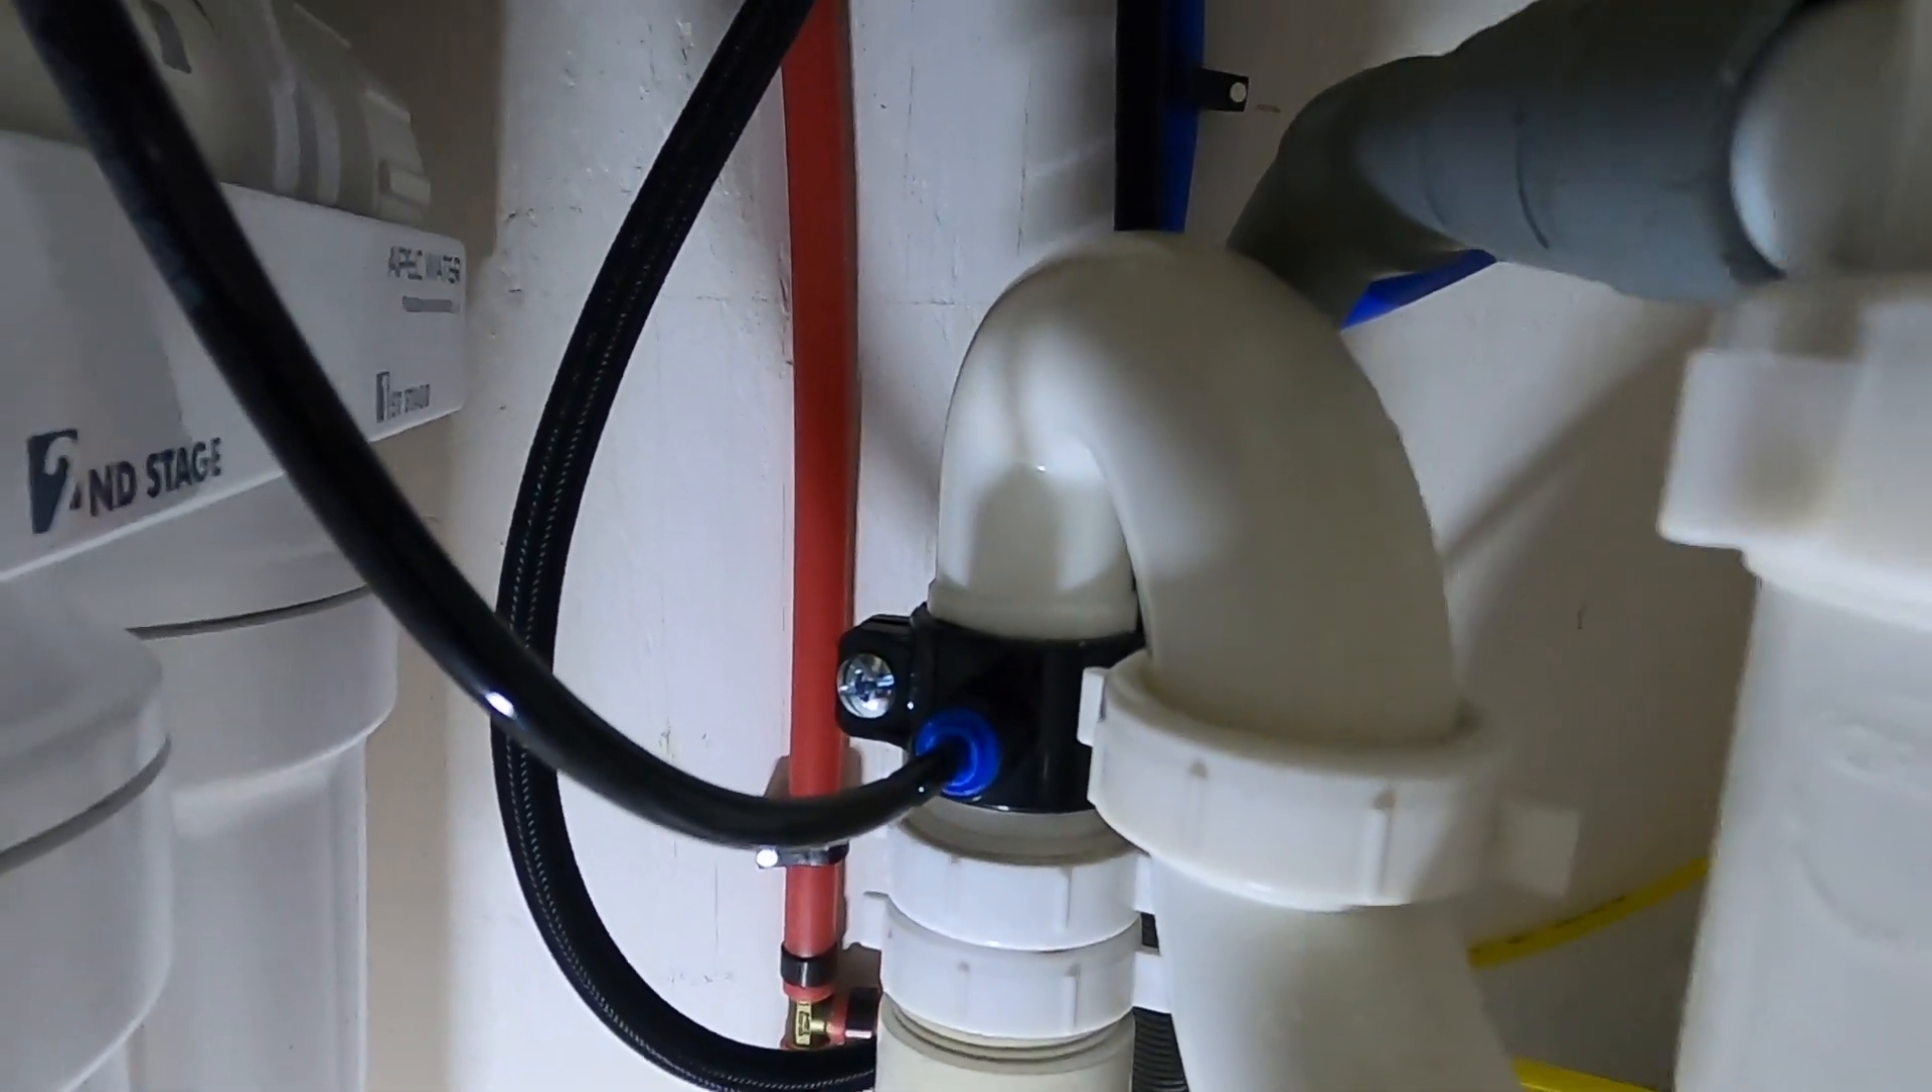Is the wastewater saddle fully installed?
Yes.